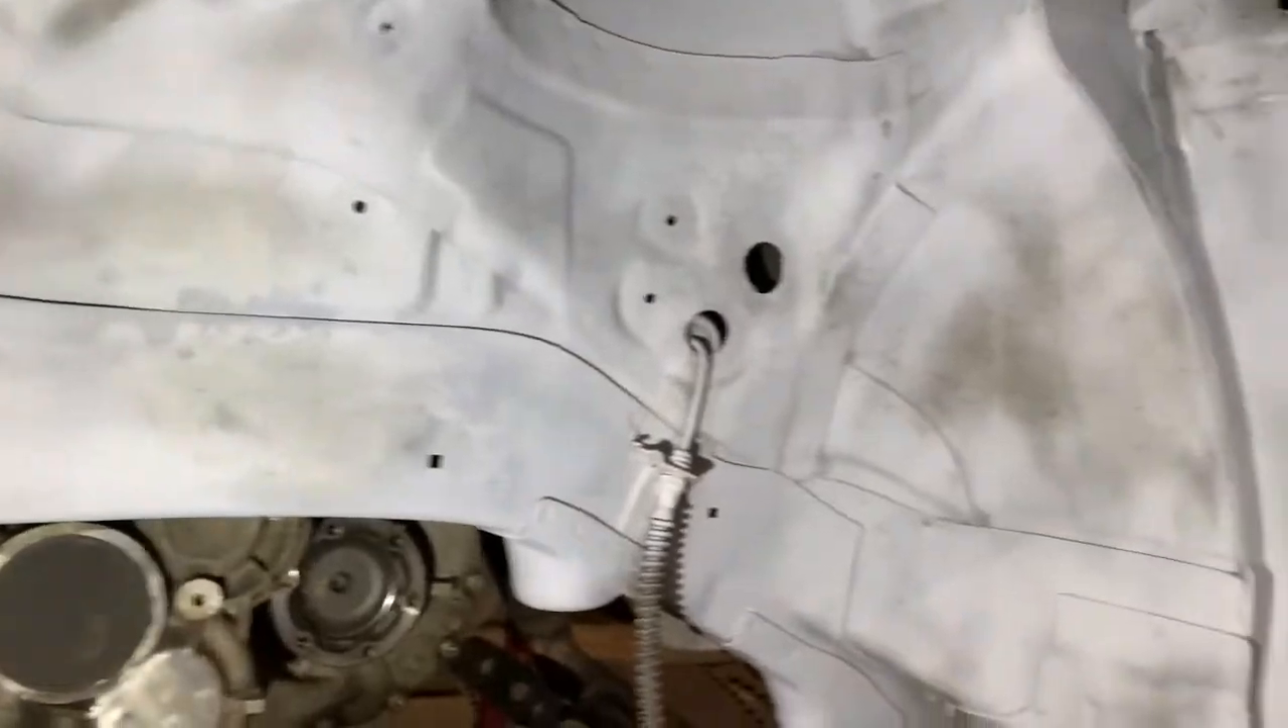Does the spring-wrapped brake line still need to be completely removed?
Yes.